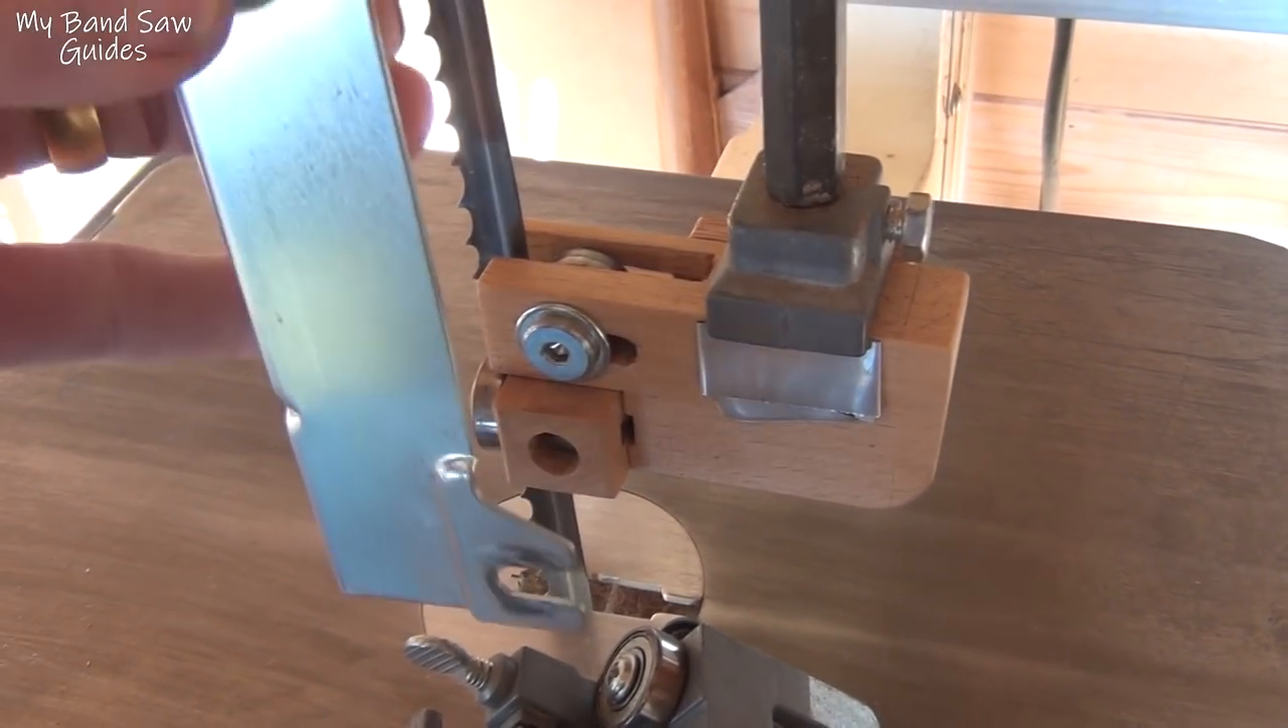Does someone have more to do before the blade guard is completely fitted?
Yes.